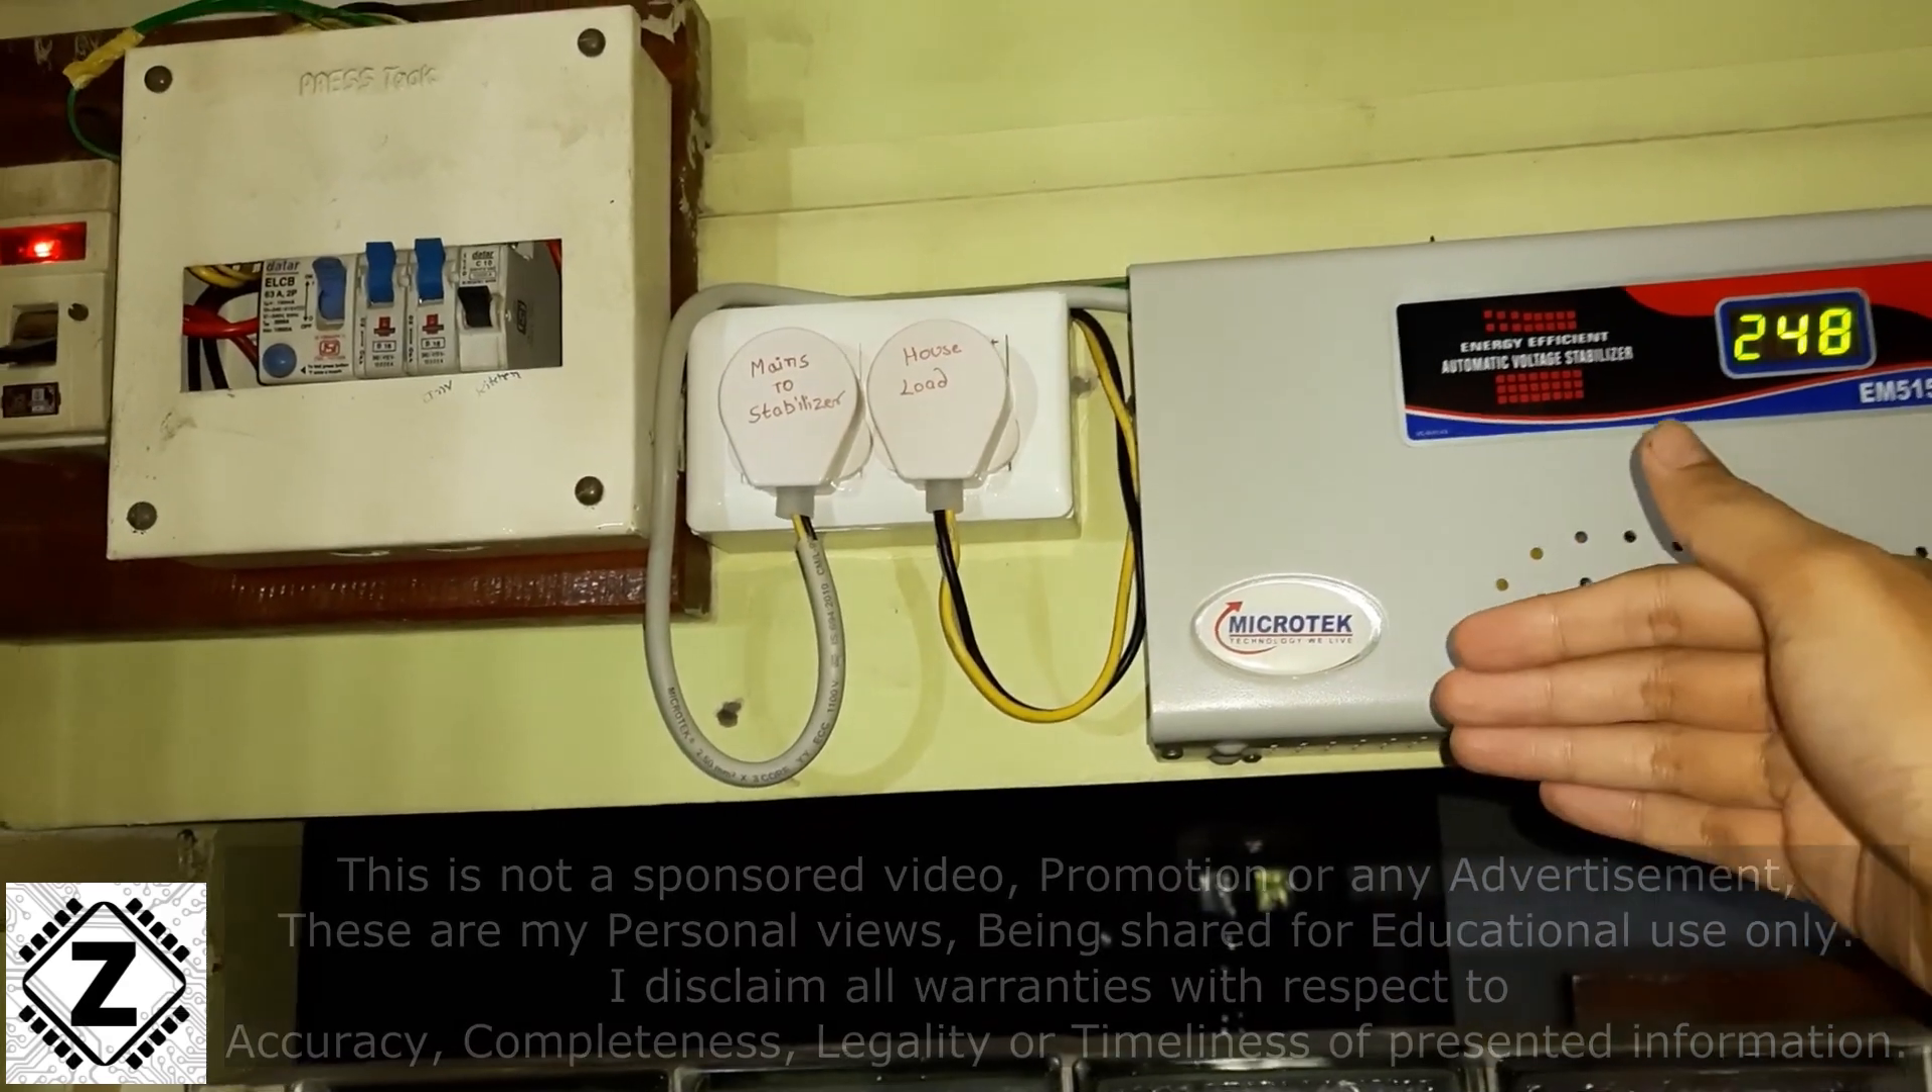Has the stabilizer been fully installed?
Yes.